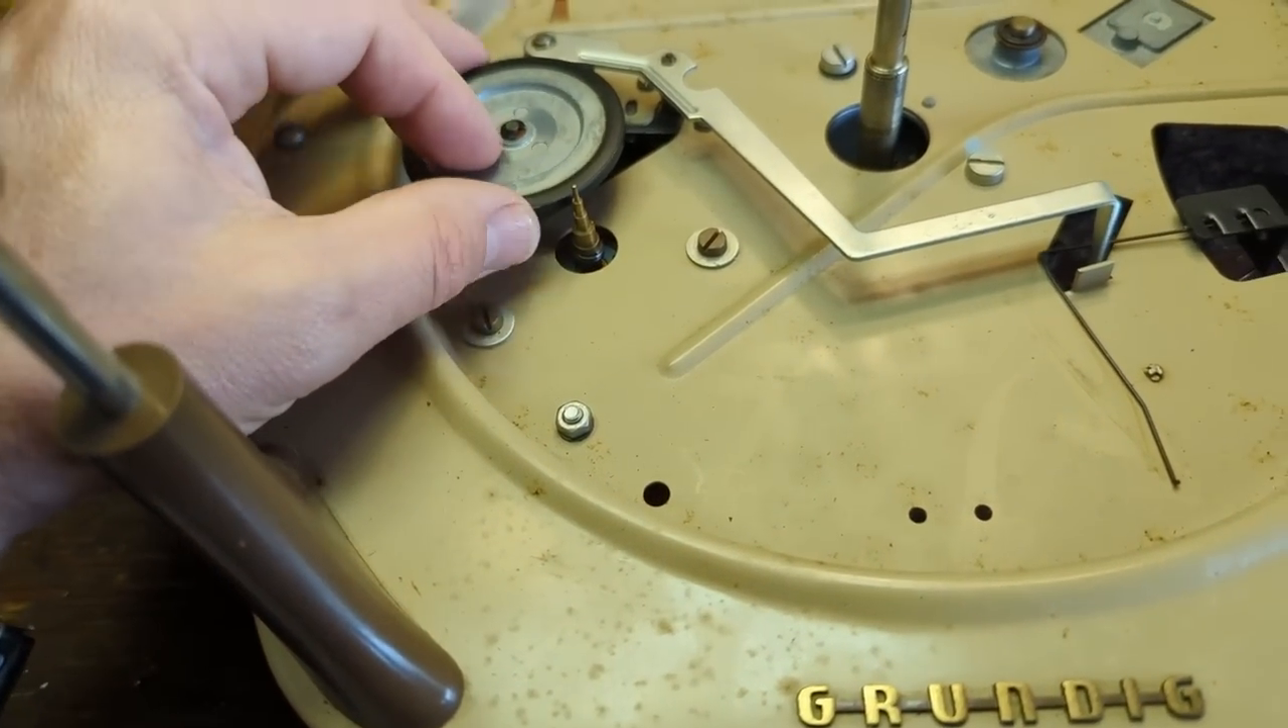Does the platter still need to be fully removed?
No.